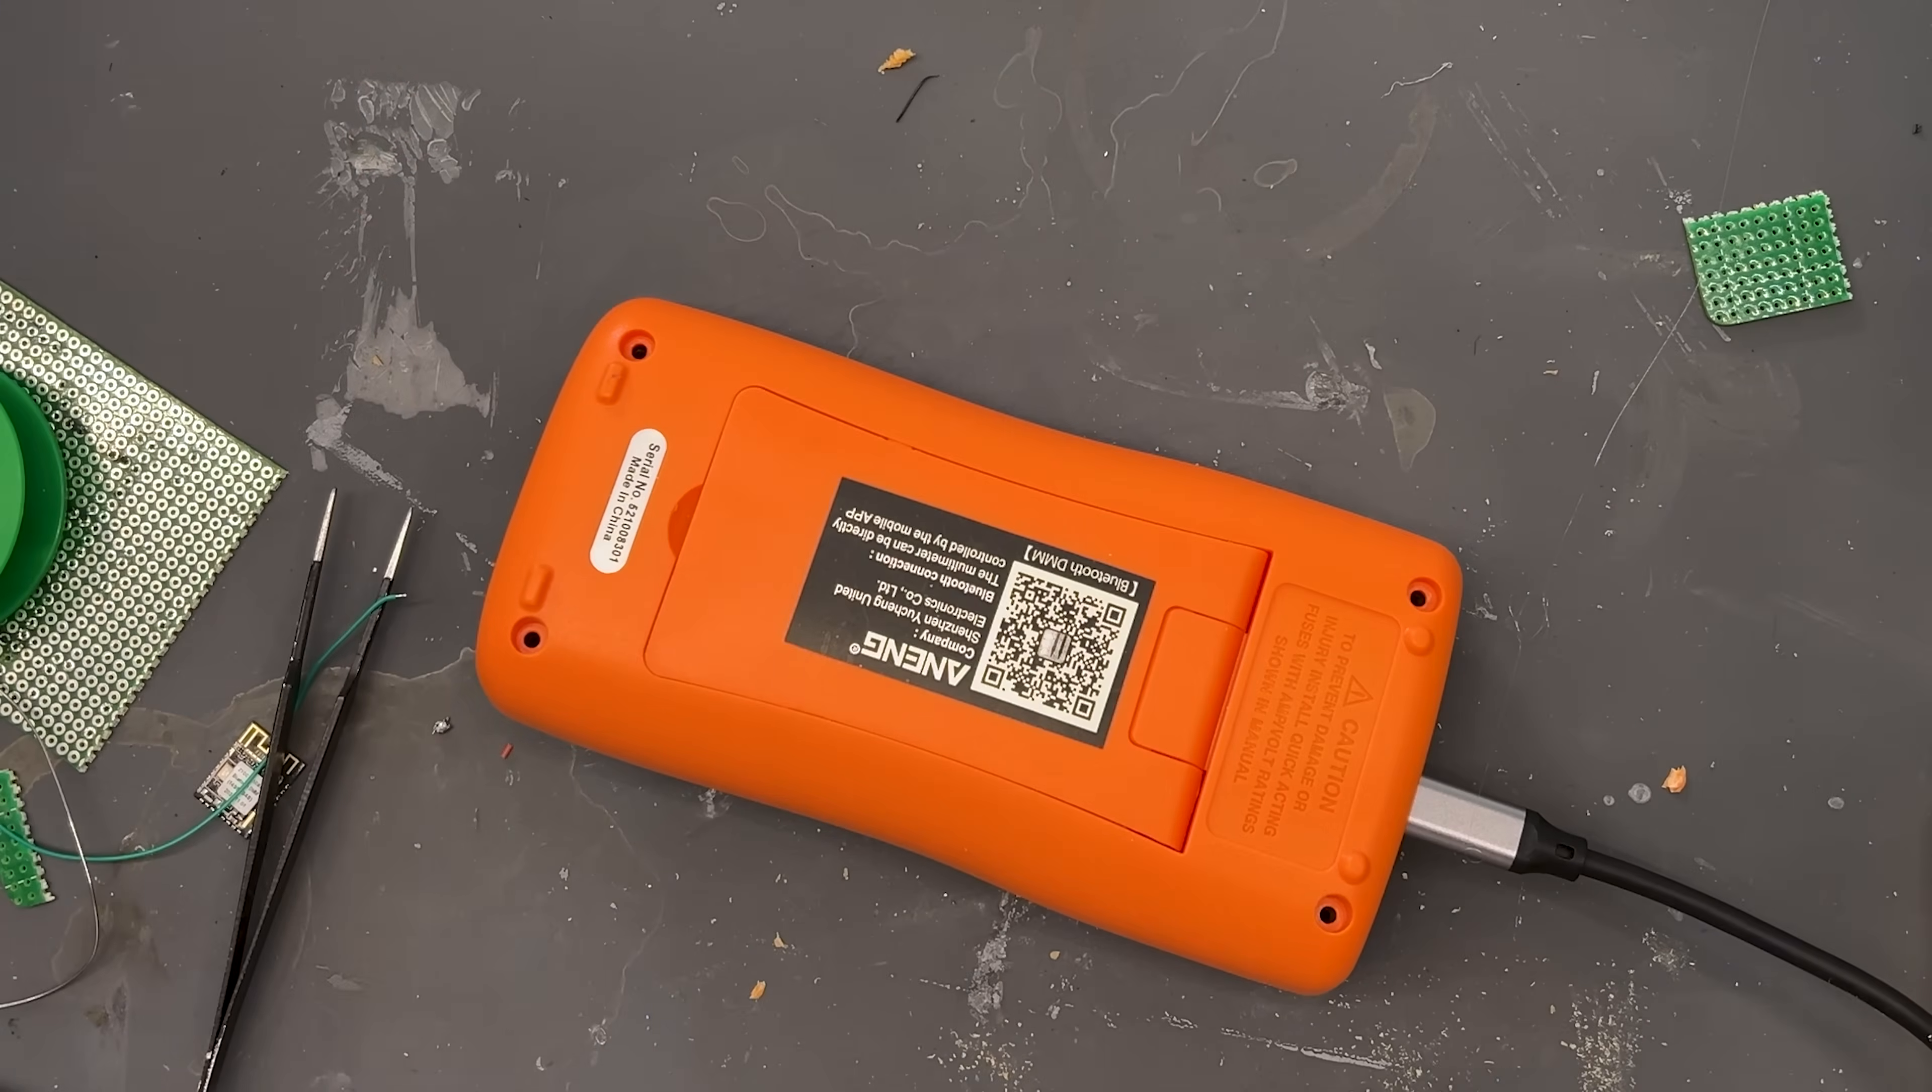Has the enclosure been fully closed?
Yes.